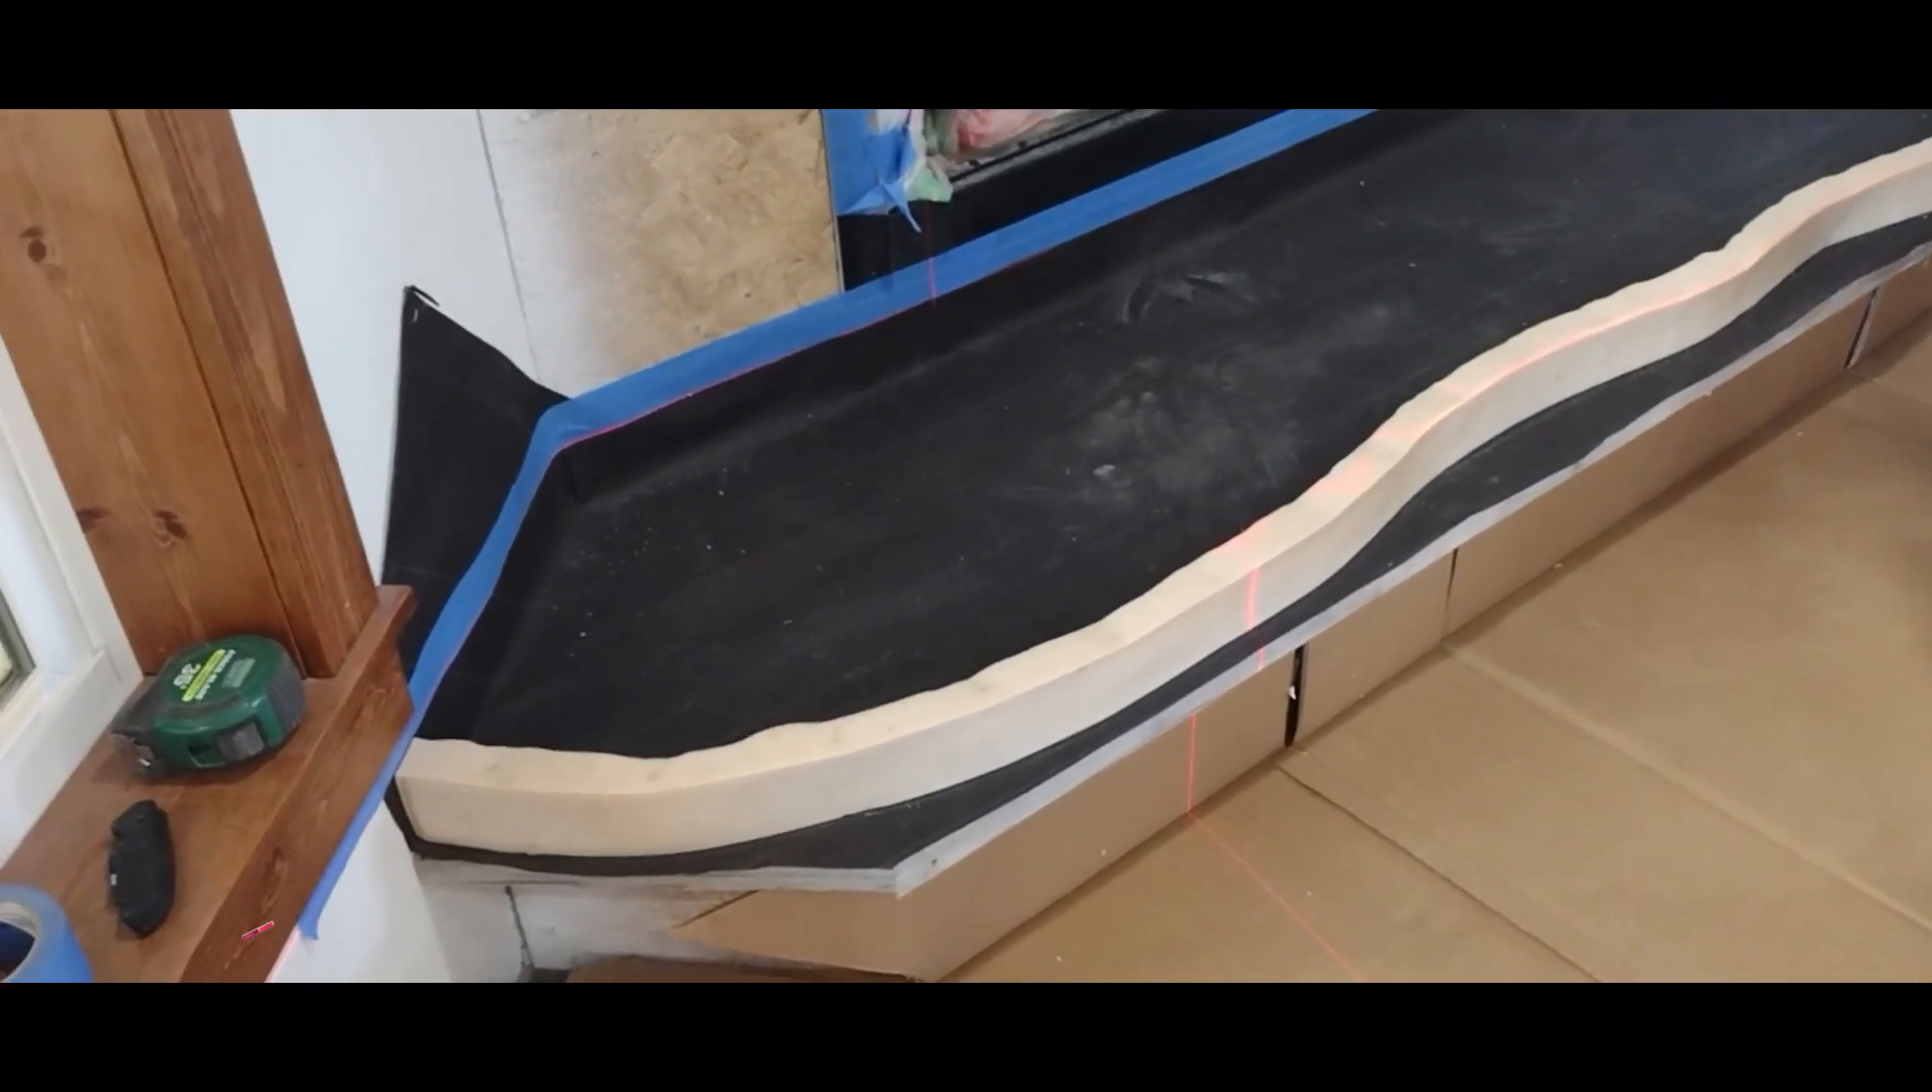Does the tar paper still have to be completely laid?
No.